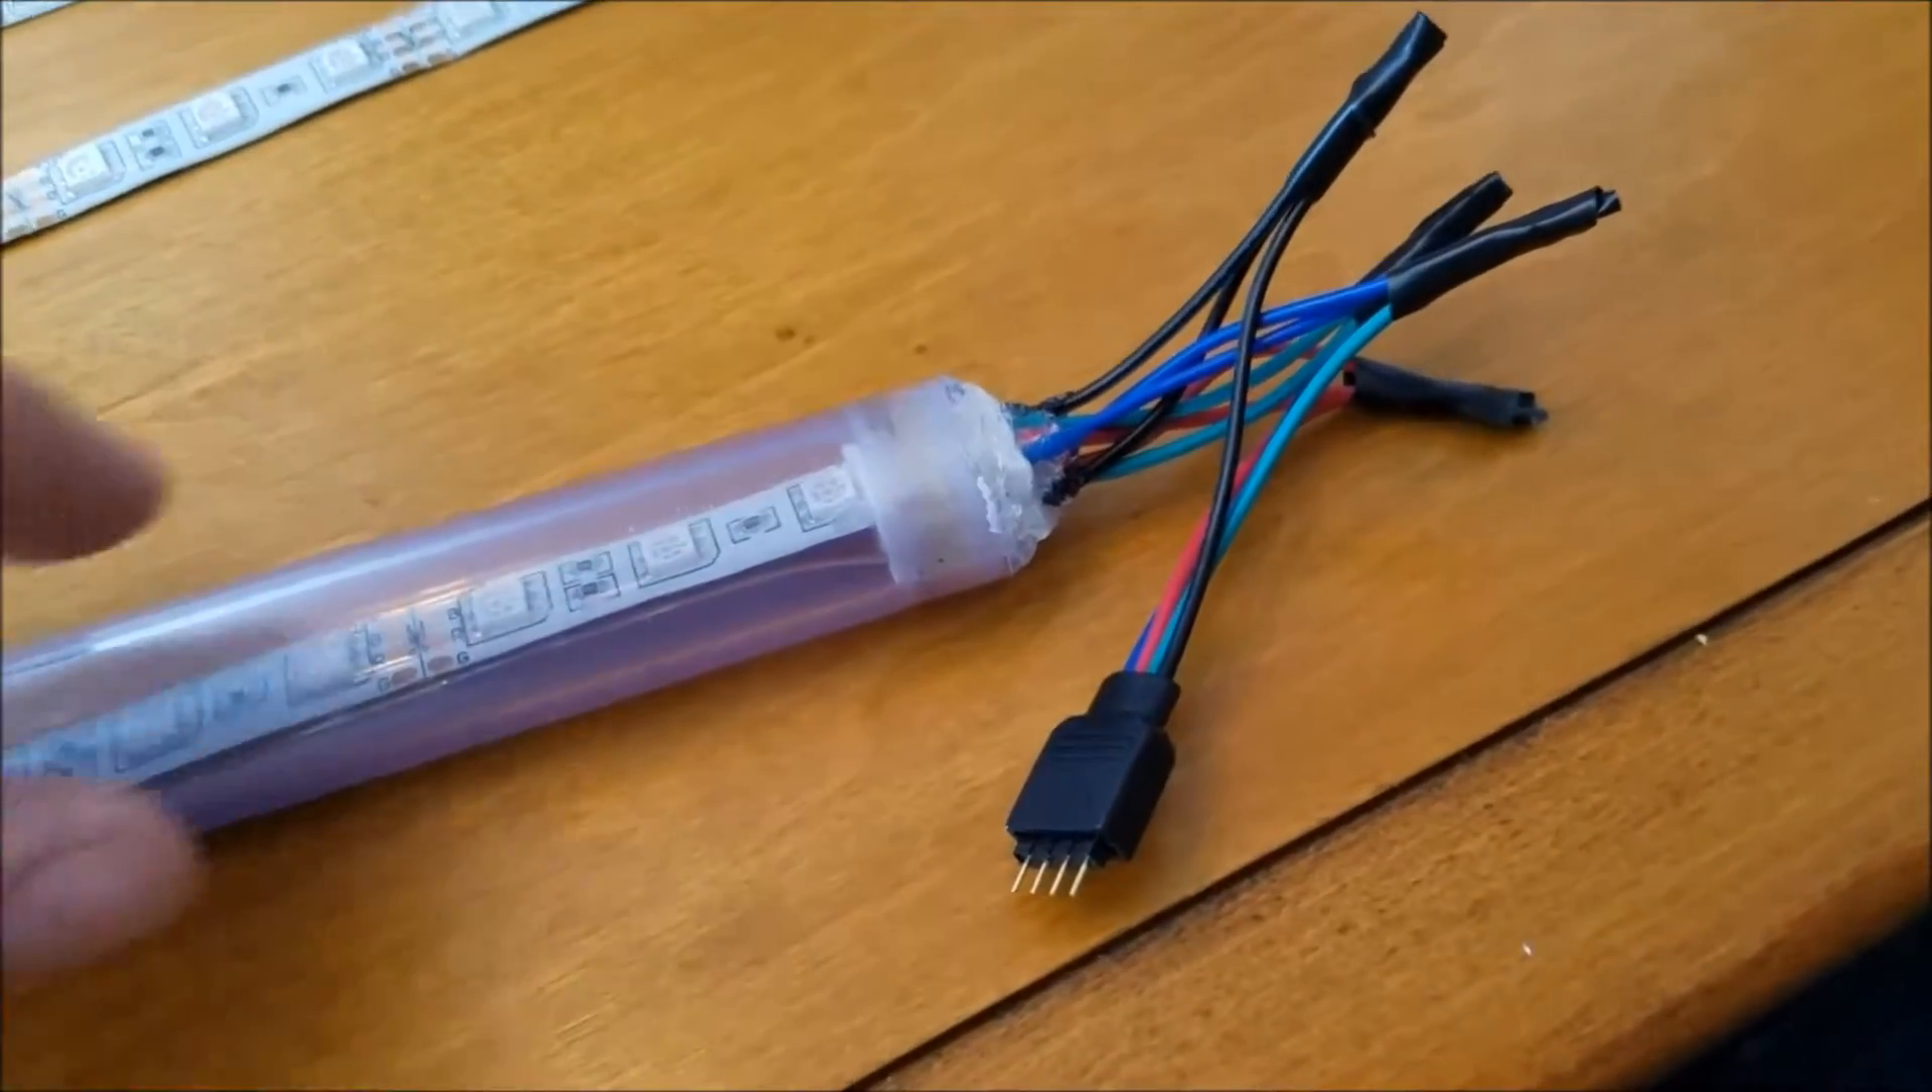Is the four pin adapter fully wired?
Yes.